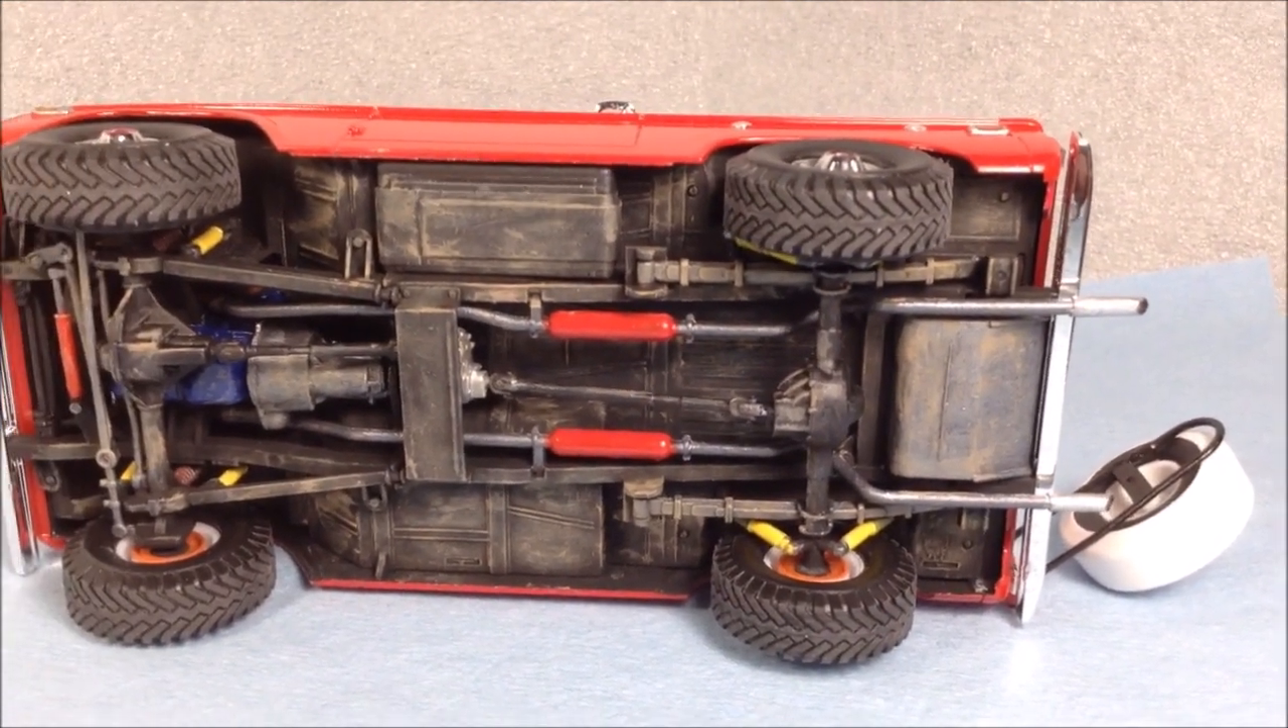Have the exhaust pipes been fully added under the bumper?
Yes.